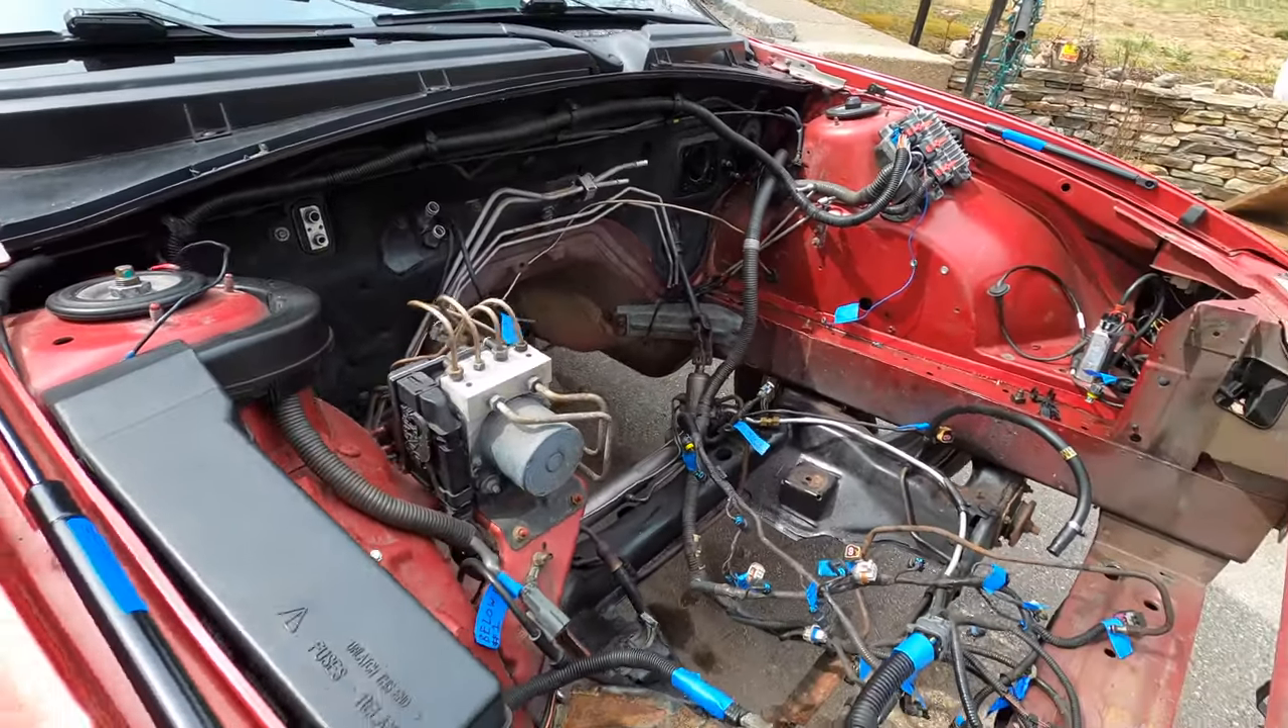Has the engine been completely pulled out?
Yes.